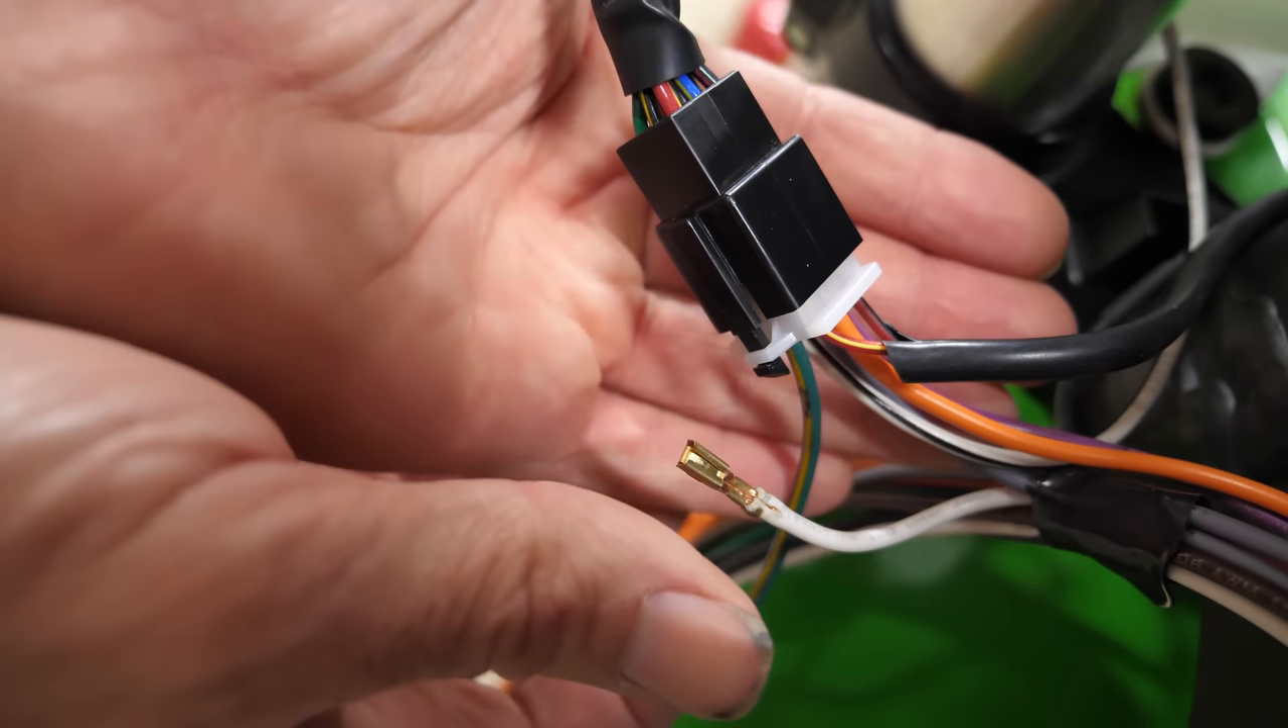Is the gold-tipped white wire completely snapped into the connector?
No.